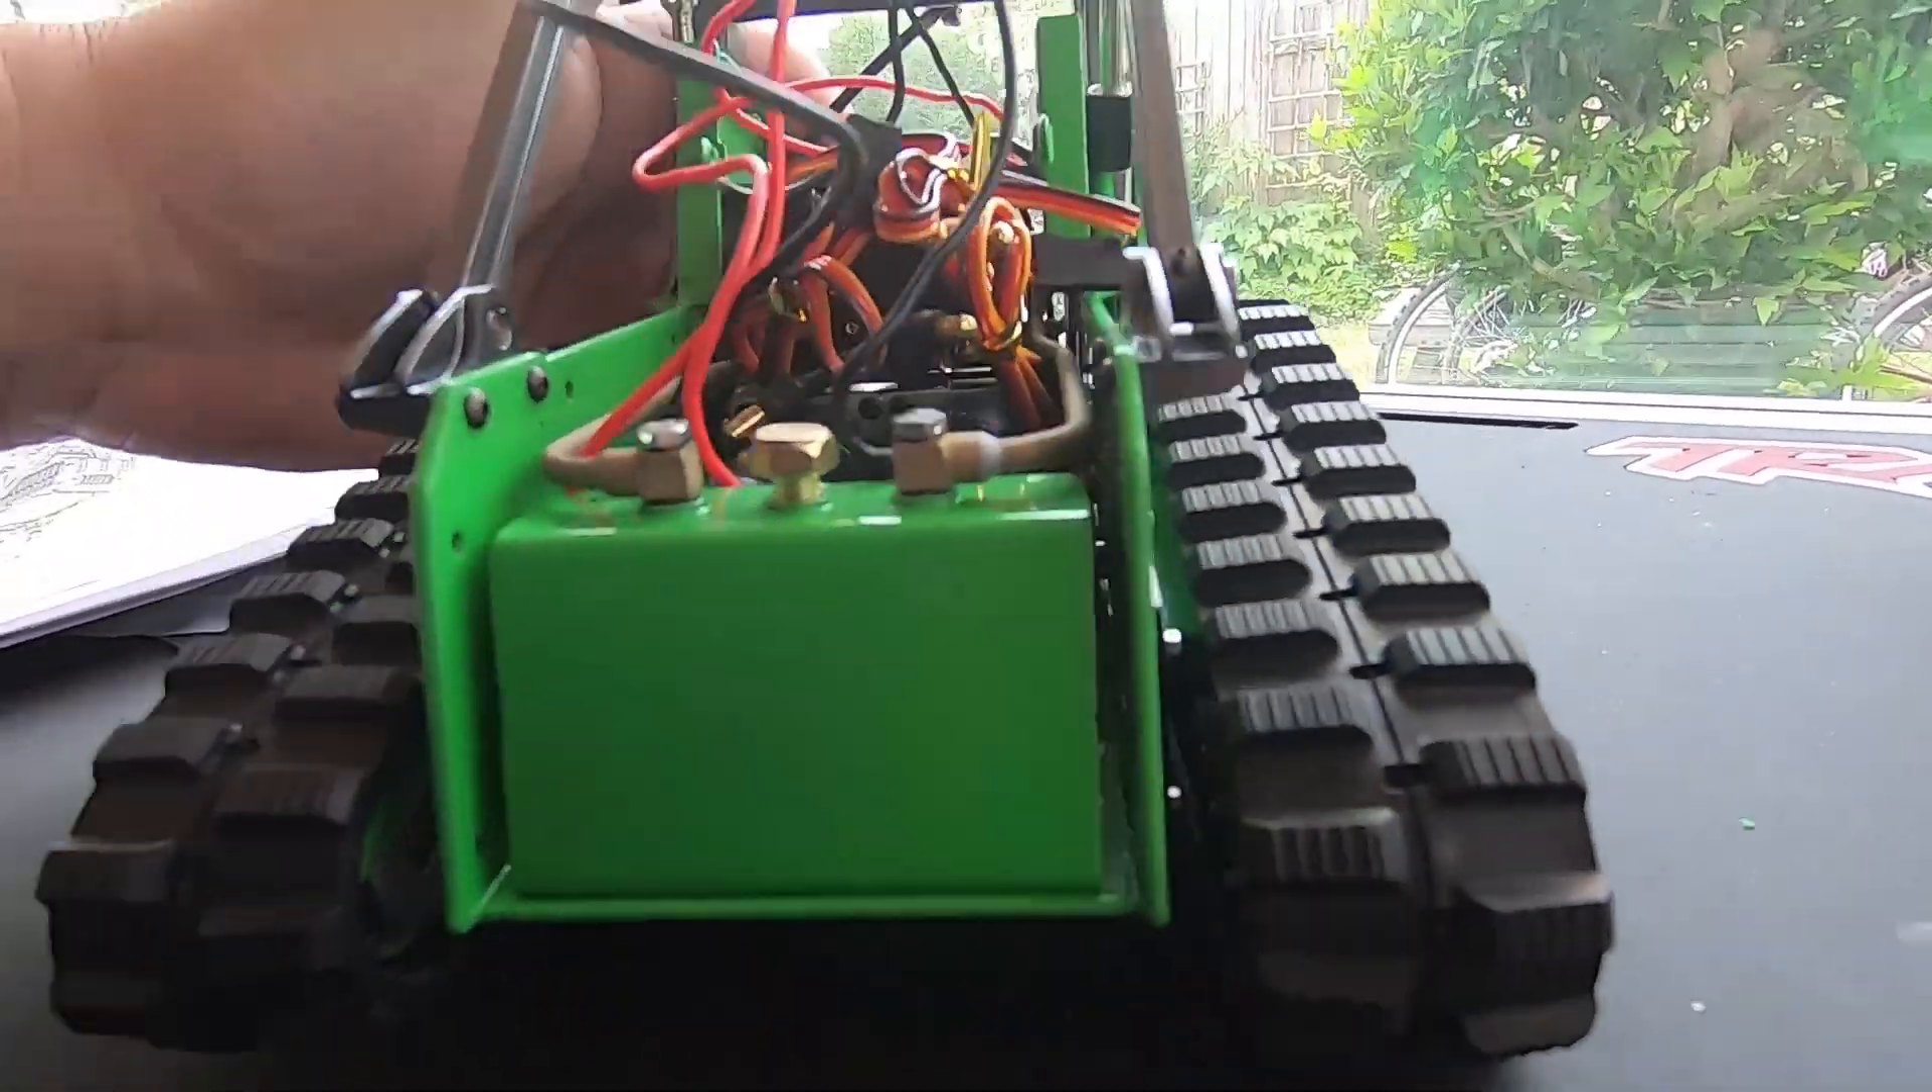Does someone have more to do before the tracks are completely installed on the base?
No.